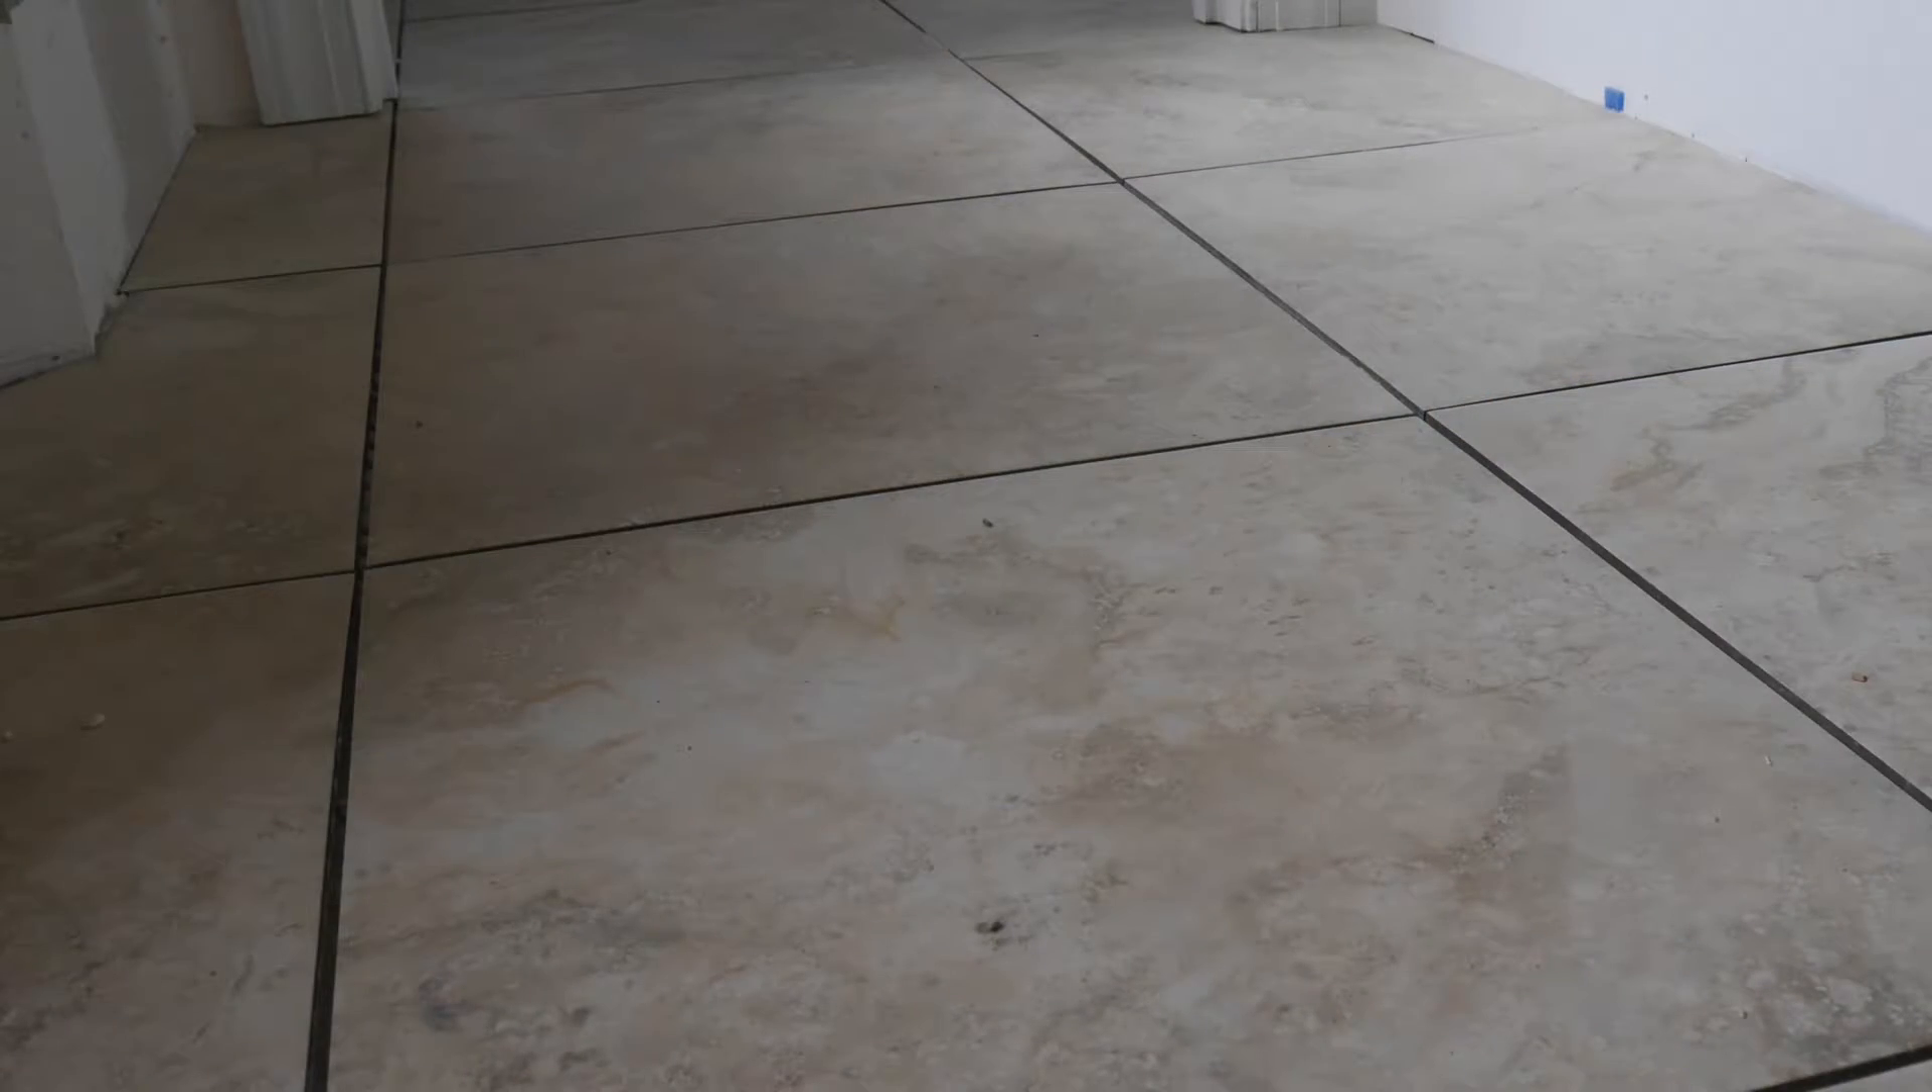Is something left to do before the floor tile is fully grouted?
Yes.